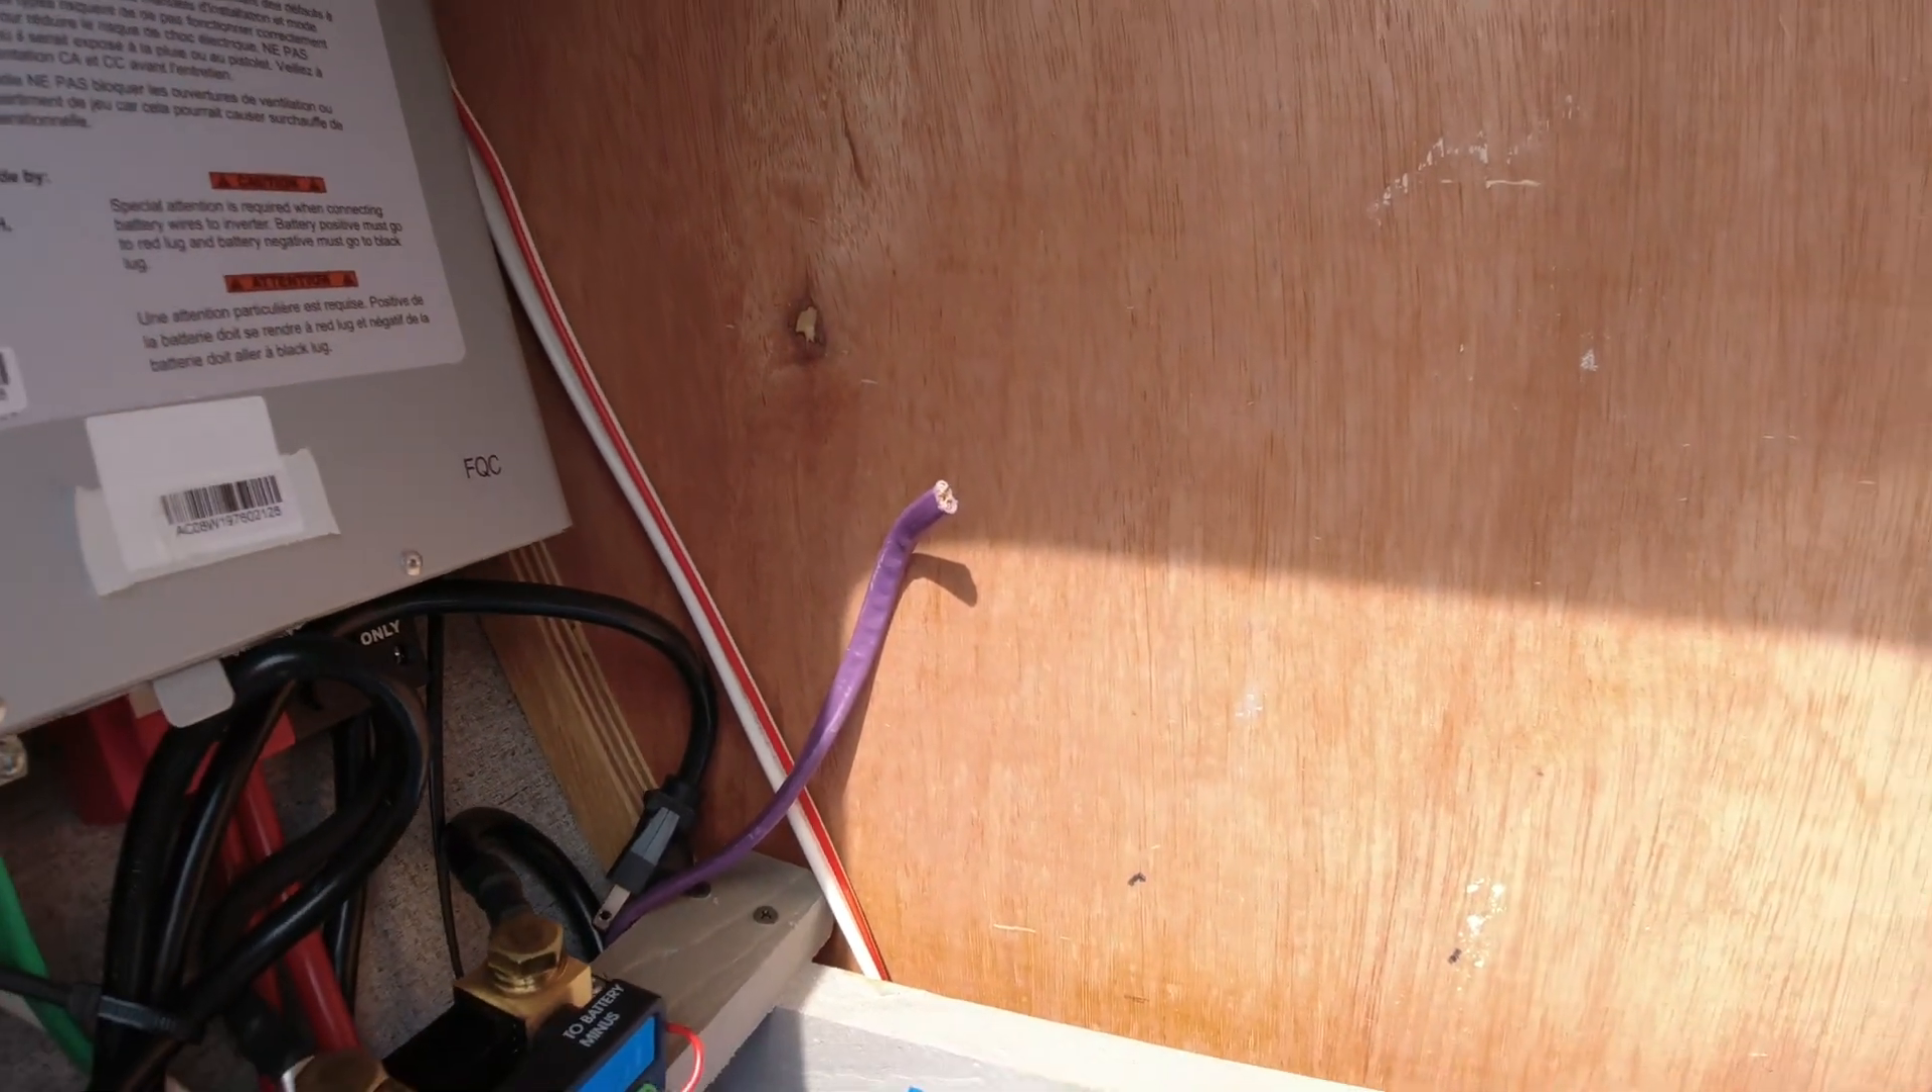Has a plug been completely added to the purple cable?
No.